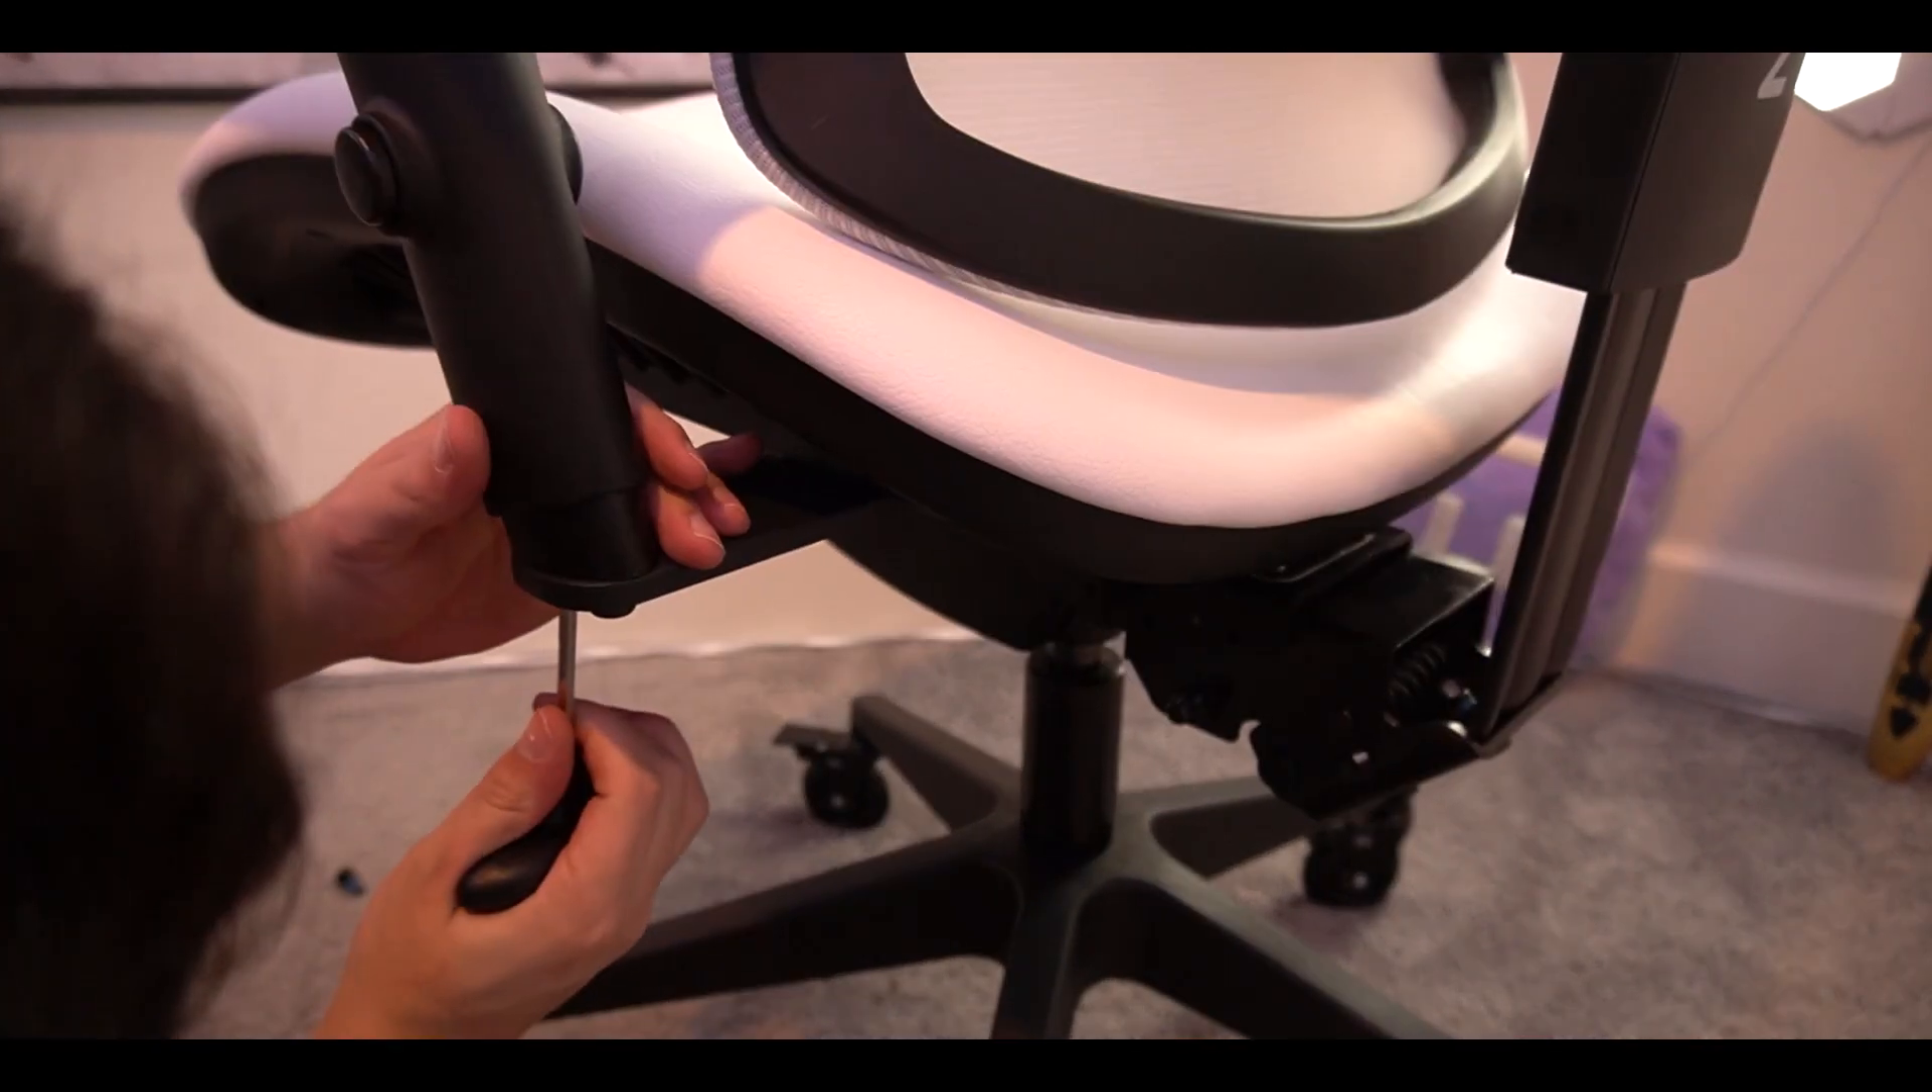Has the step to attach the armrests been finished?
No.